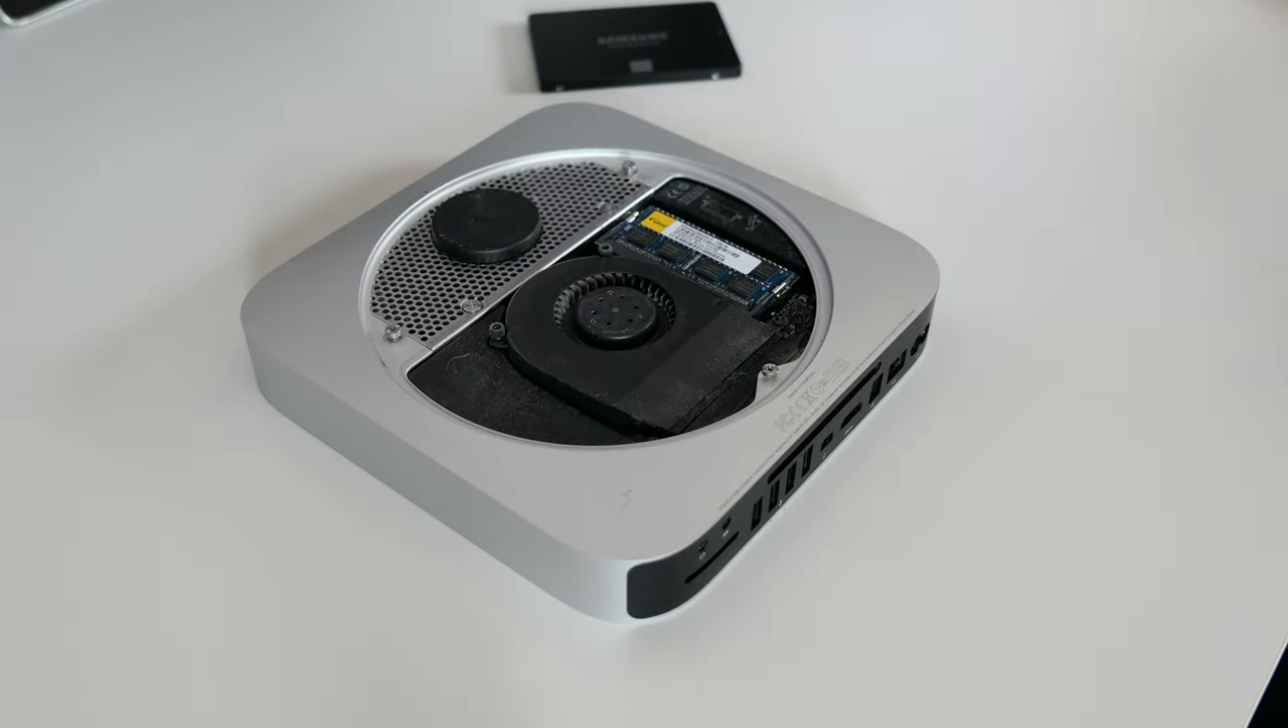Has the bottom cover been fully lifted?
Yes.